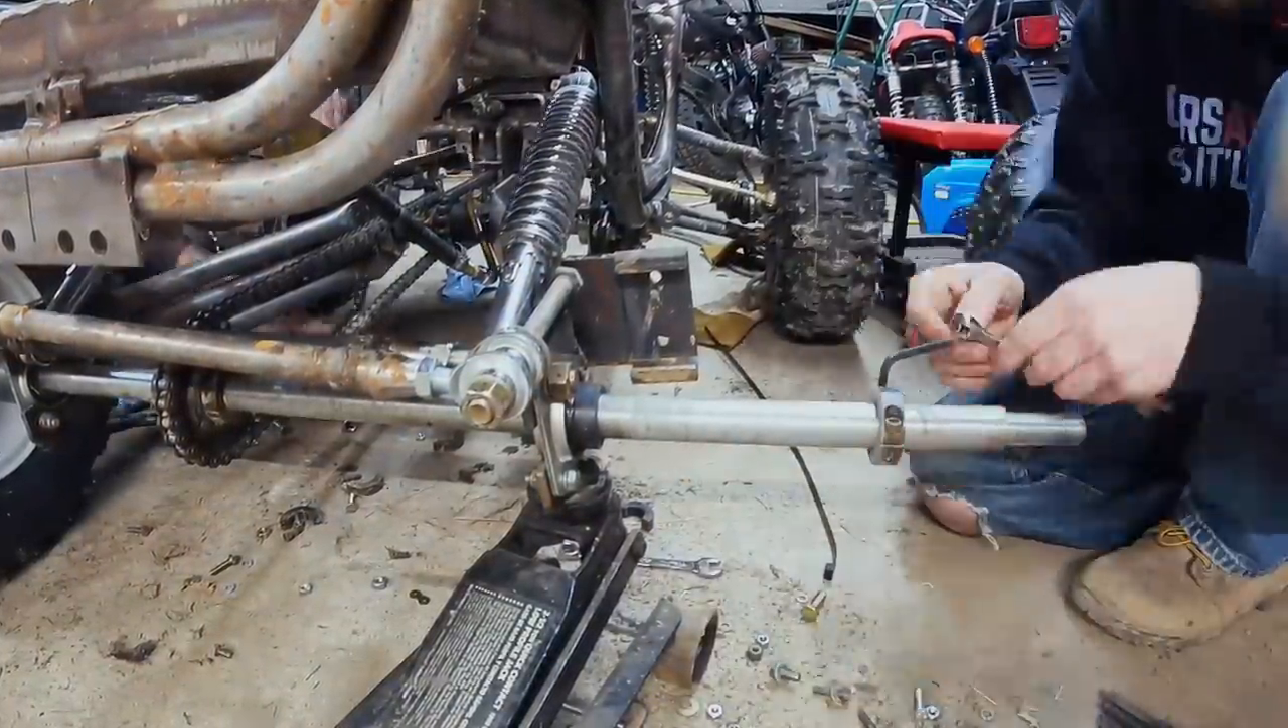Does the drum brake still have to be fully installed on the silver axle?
Yes.